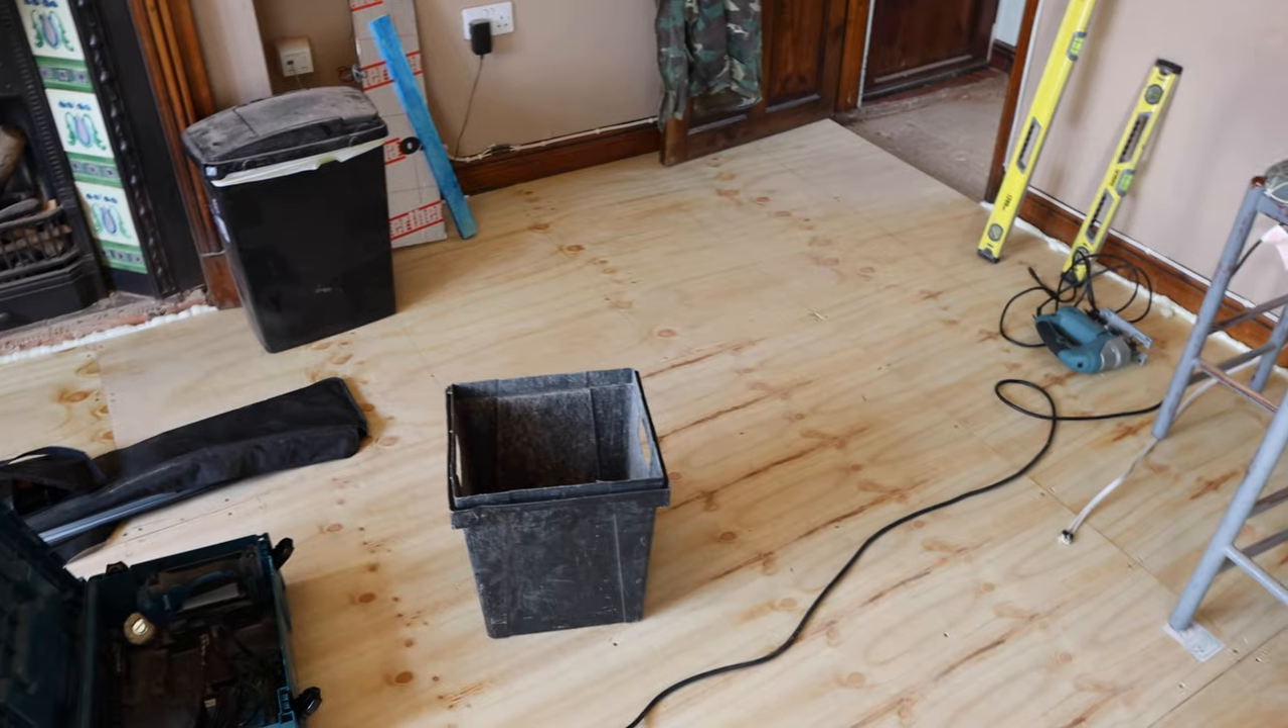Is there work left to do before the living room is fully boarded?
No.